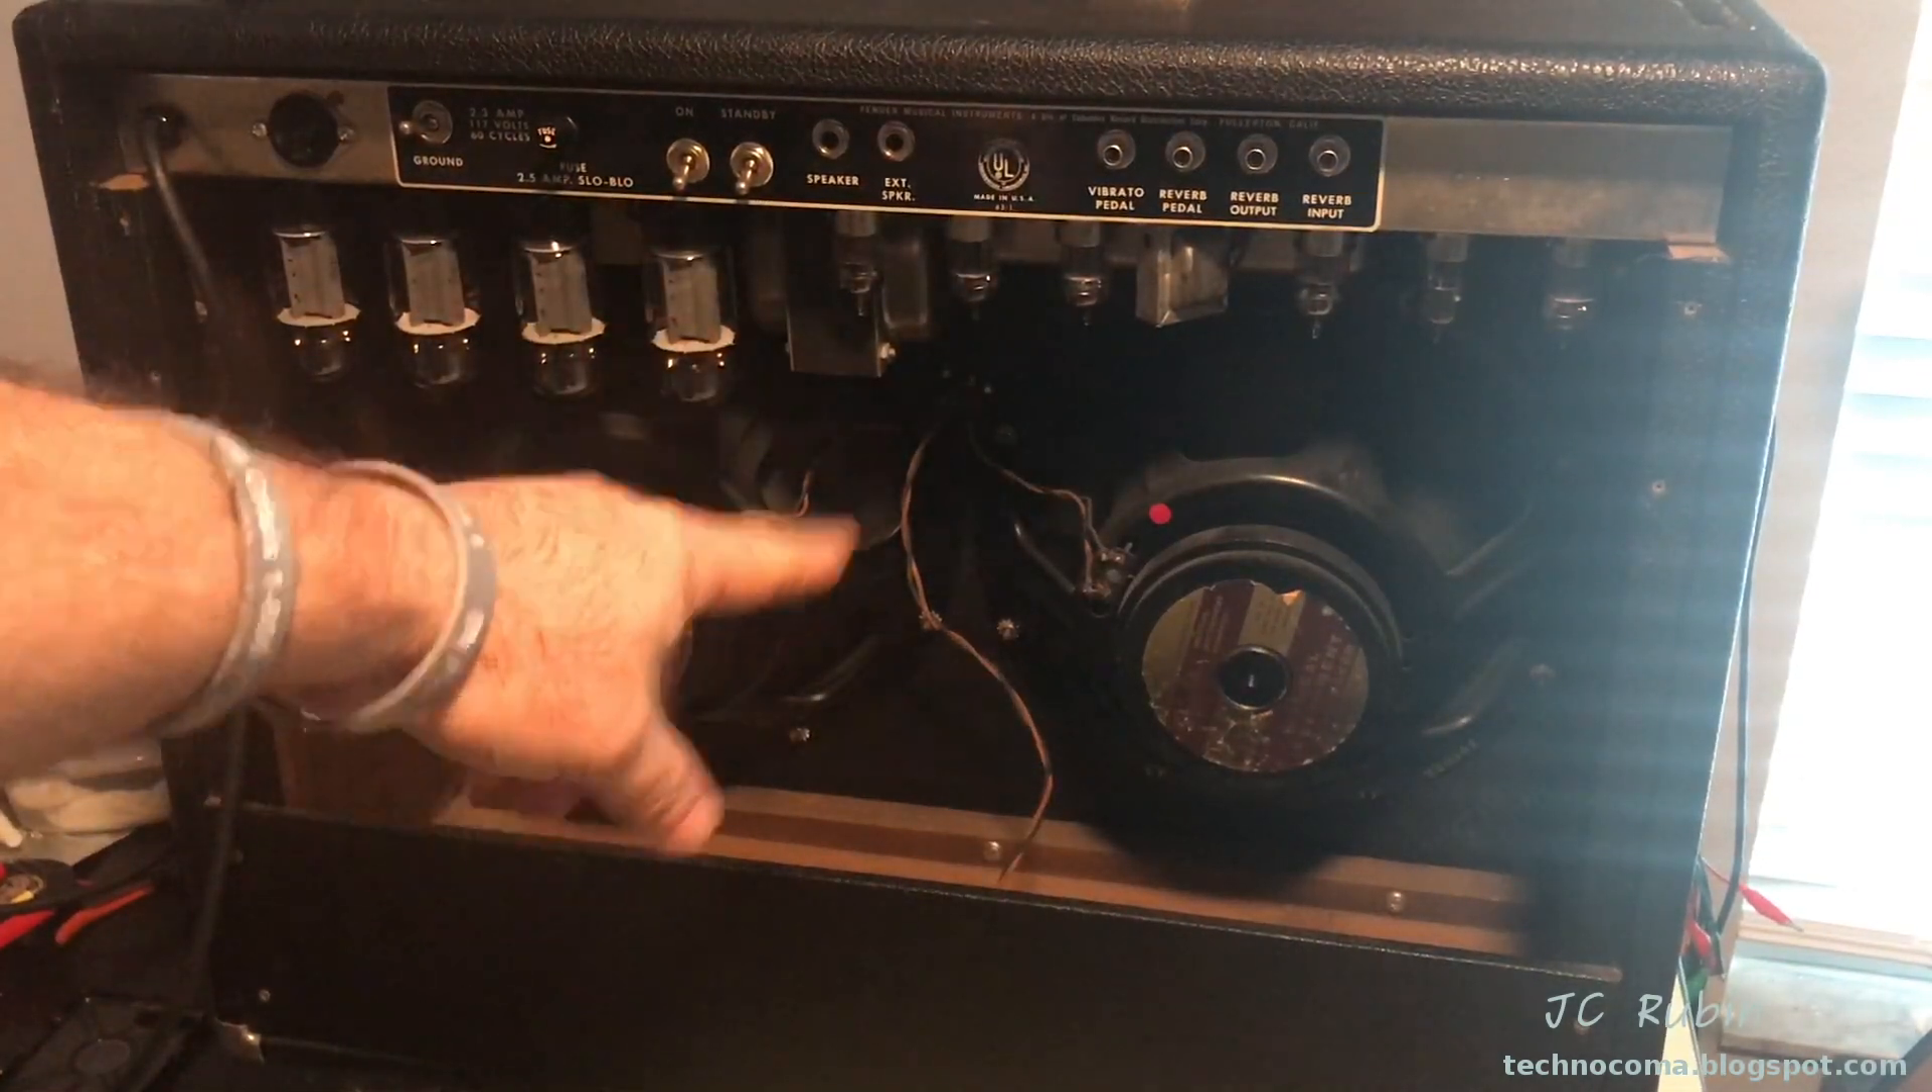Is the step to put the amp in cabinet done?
Yes.